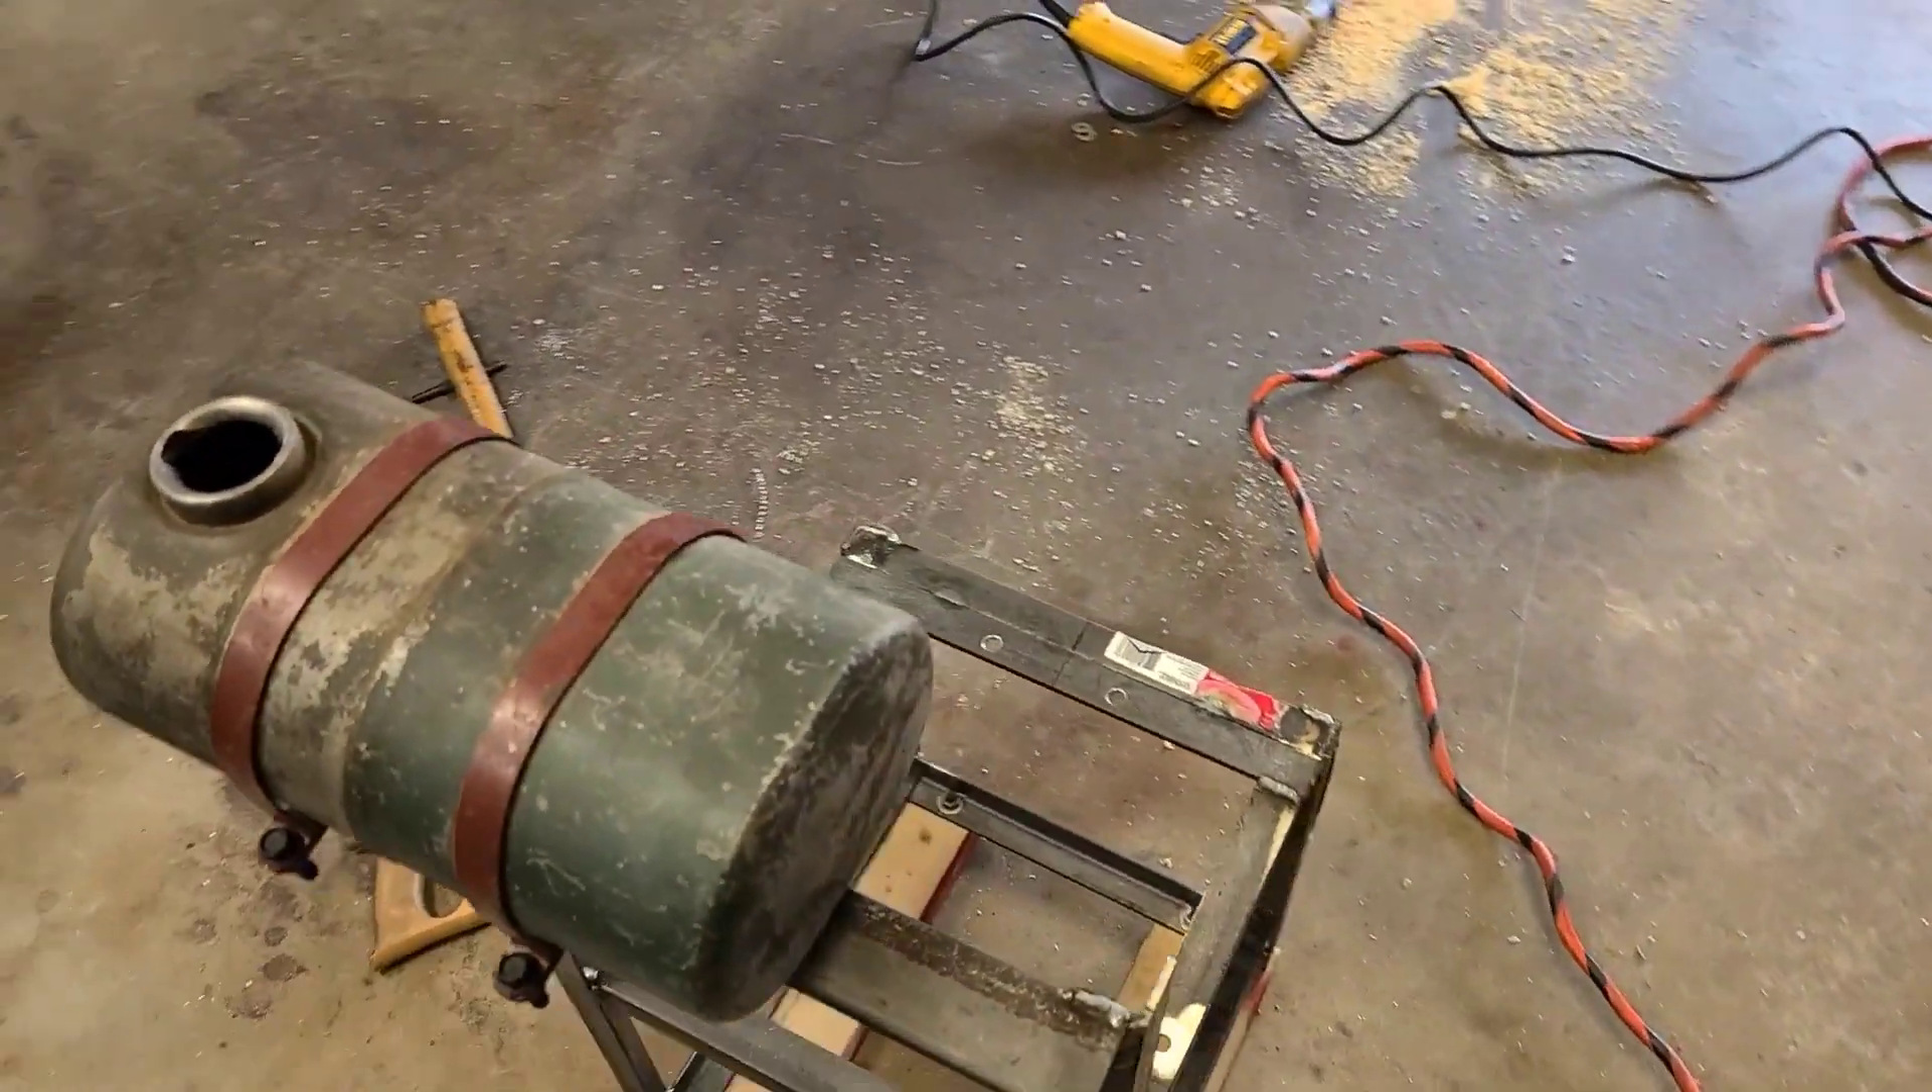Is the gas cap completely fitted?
No.